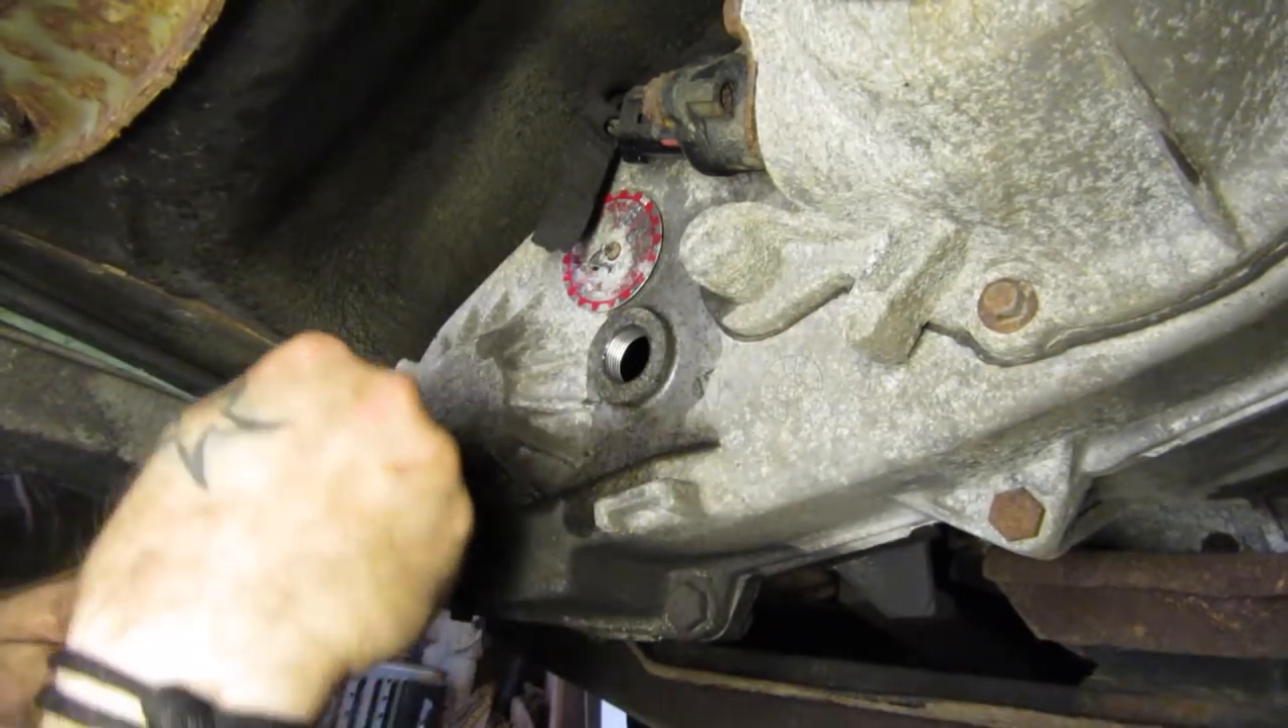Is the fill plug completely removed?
Yes.